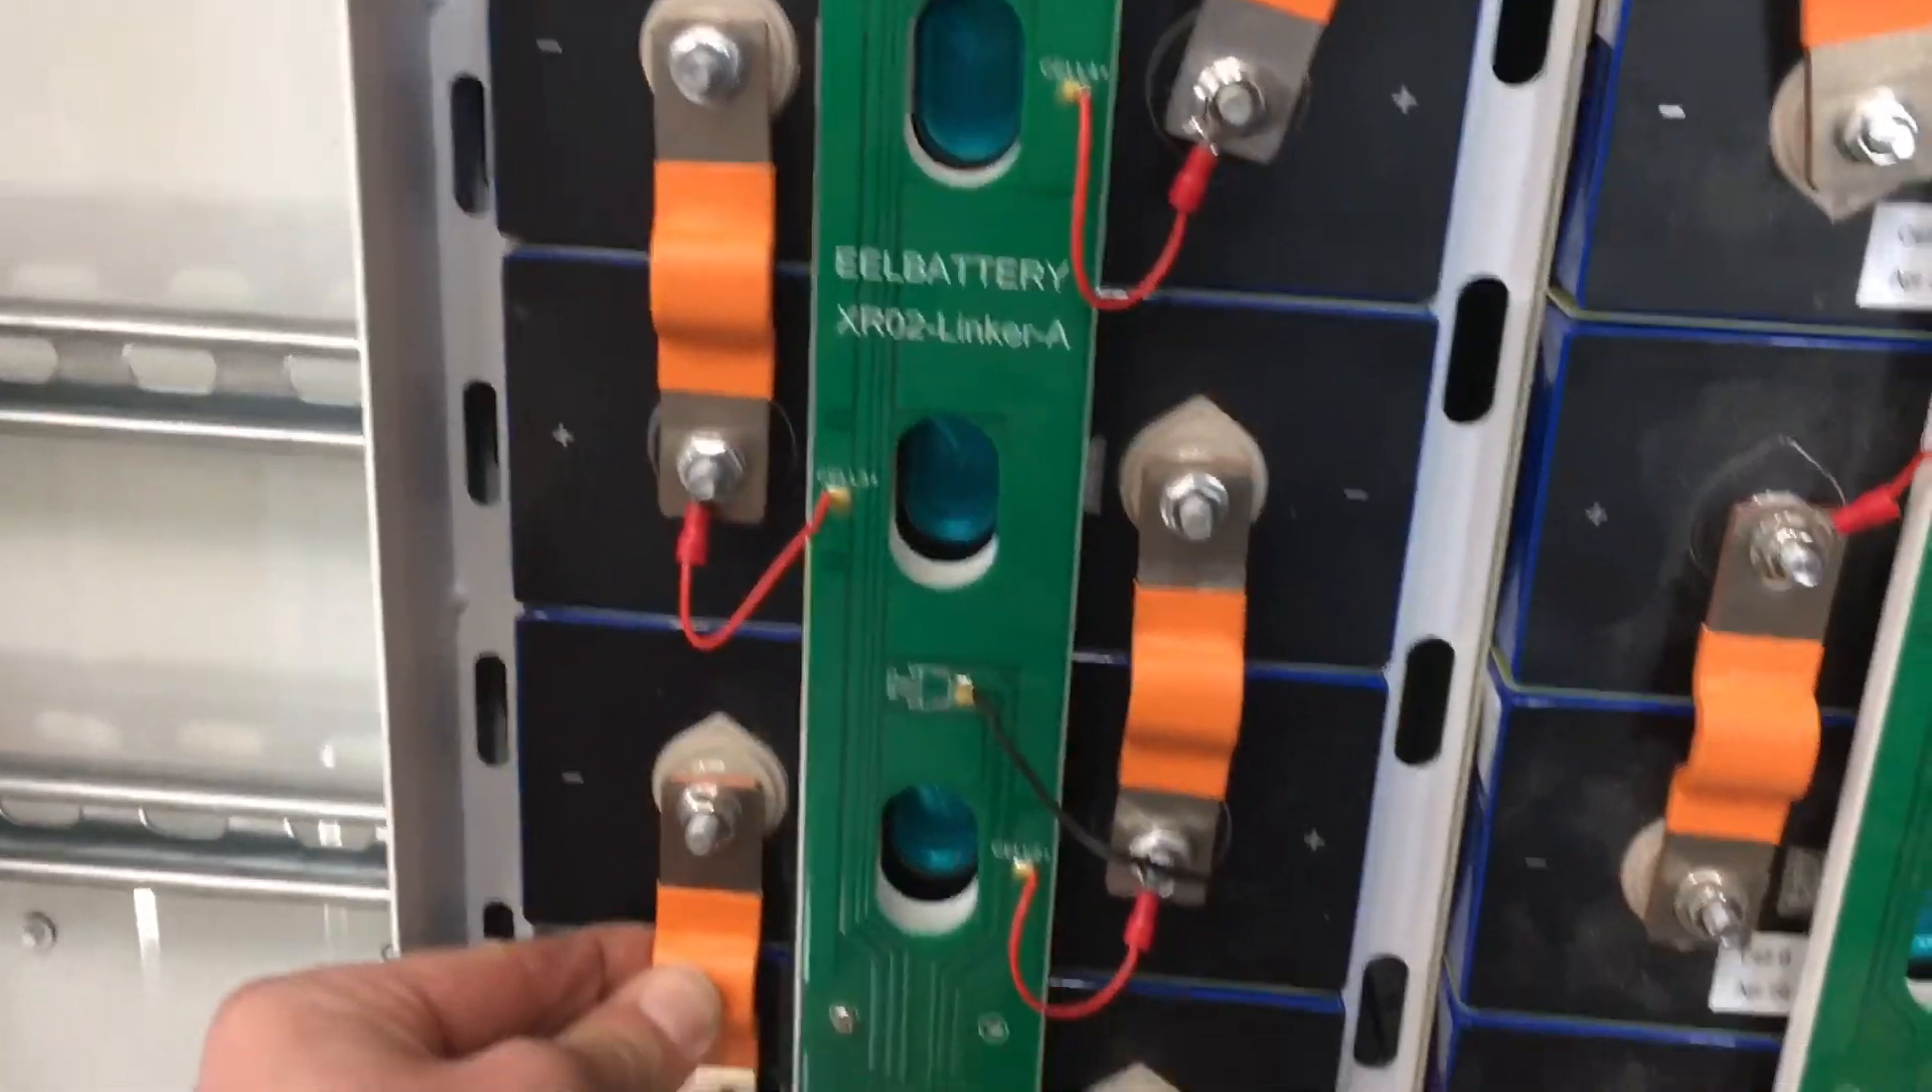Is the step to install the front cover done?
No.